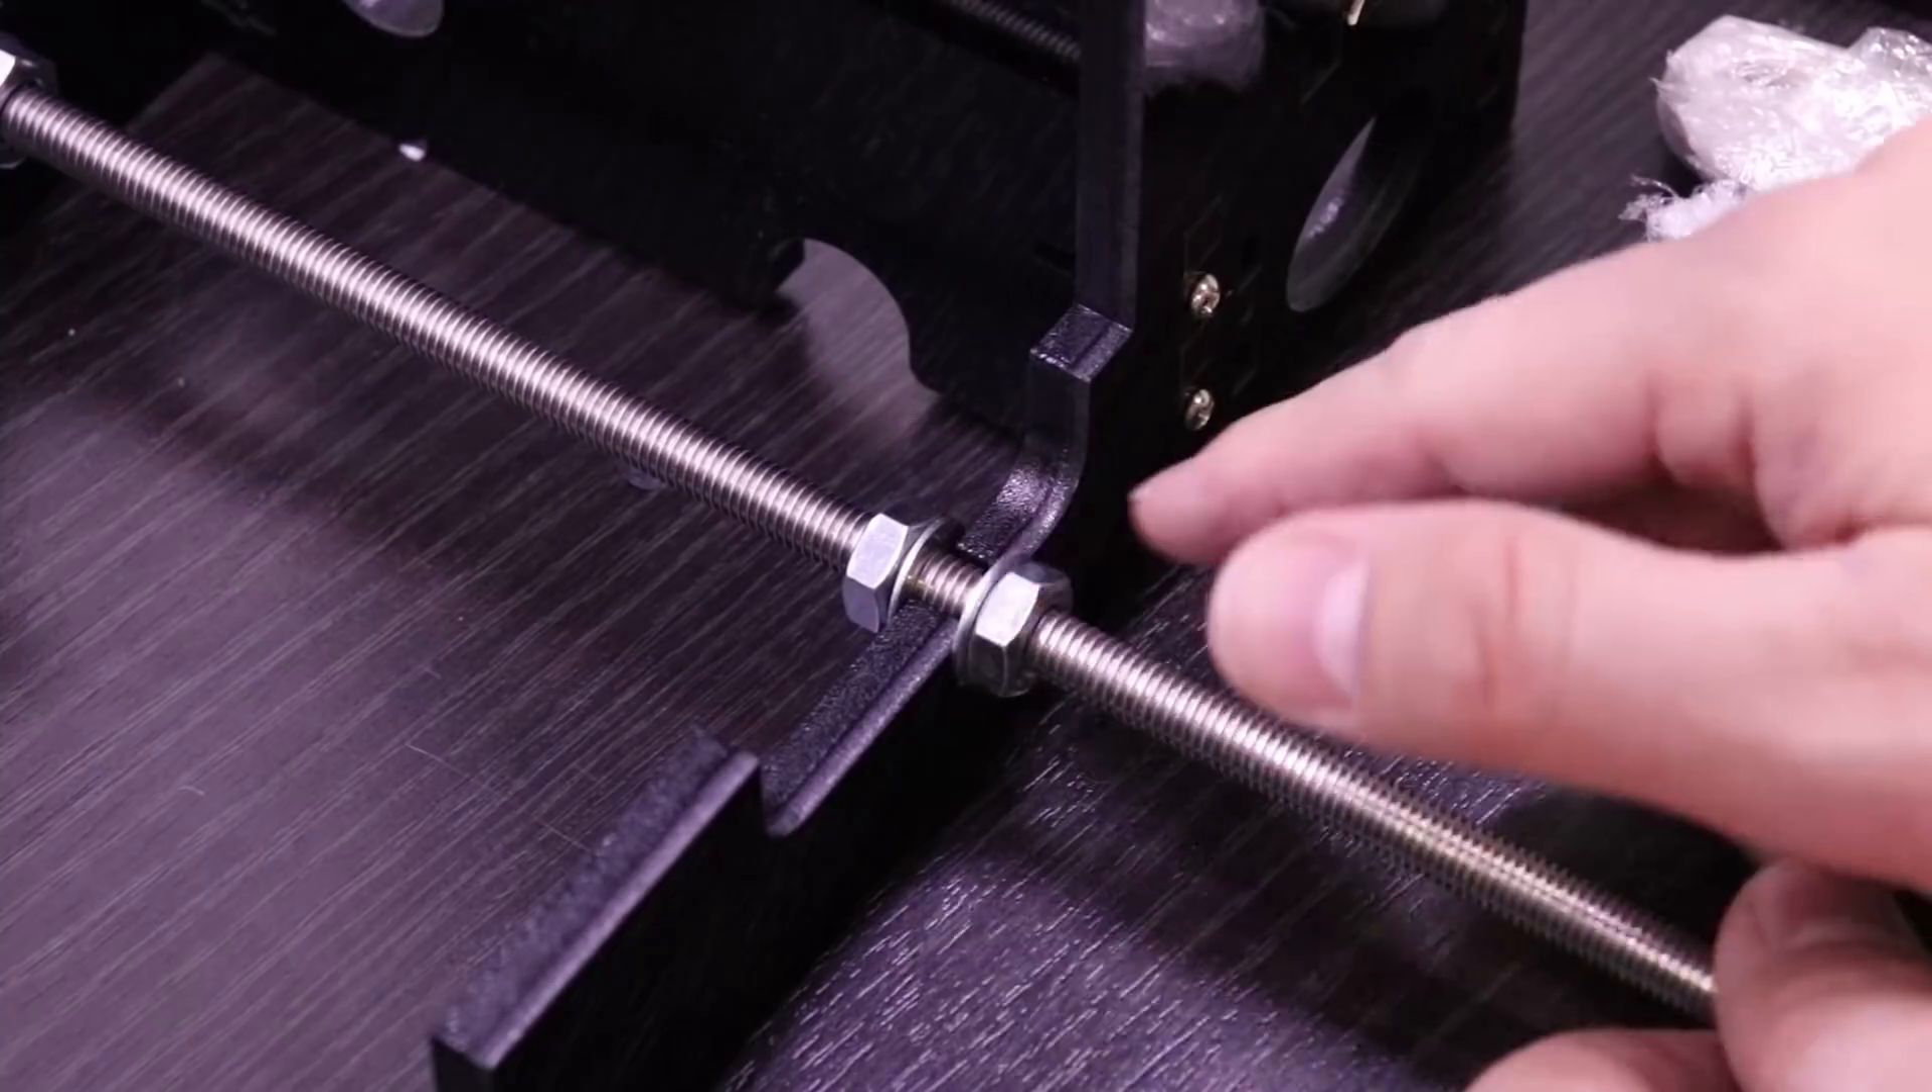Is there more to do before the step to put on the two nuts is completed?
No.